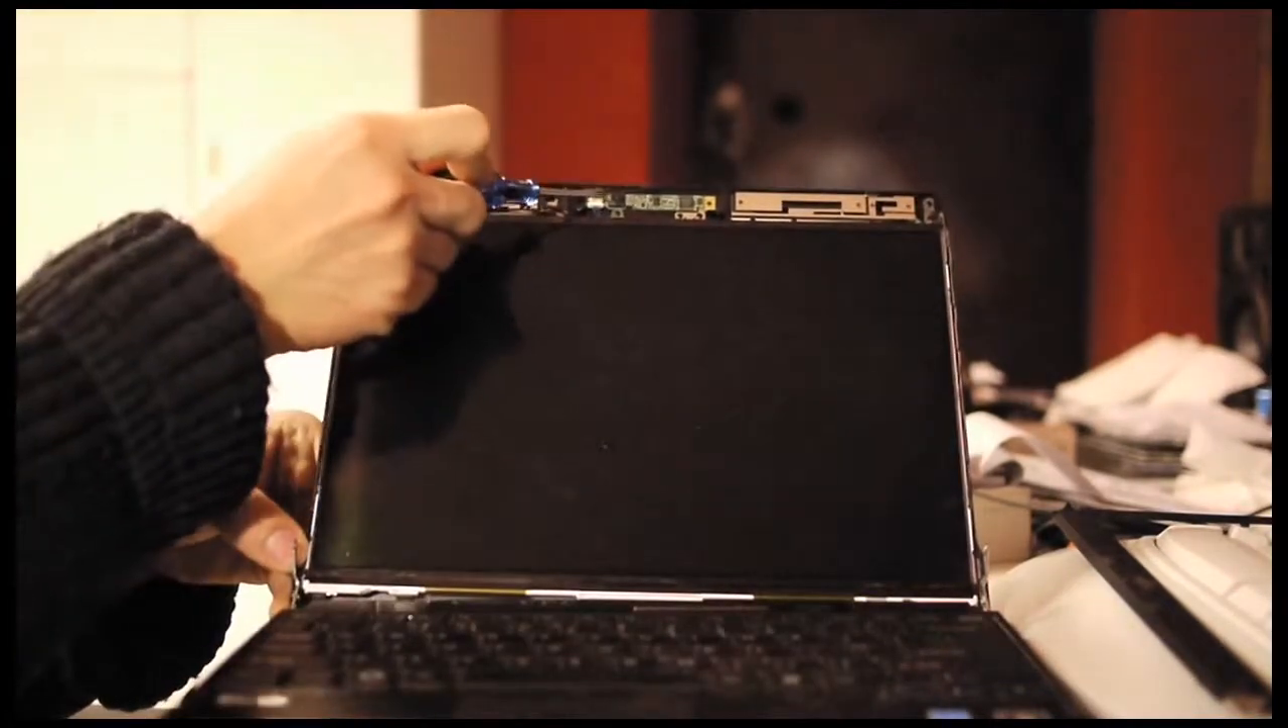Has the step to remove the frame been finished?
Yes.